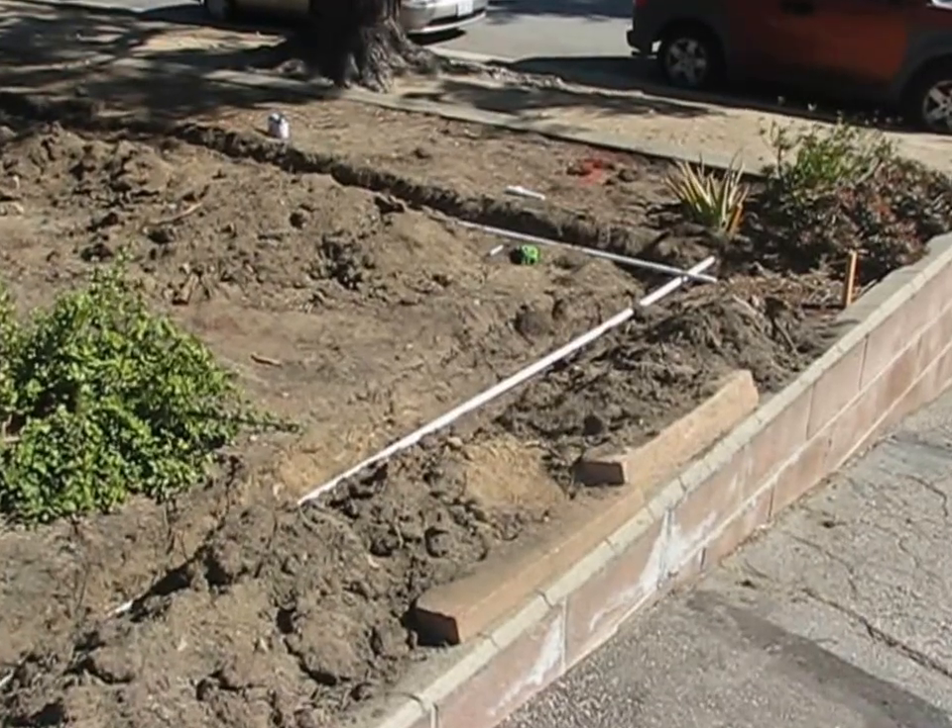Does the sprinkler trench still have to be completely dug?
No.